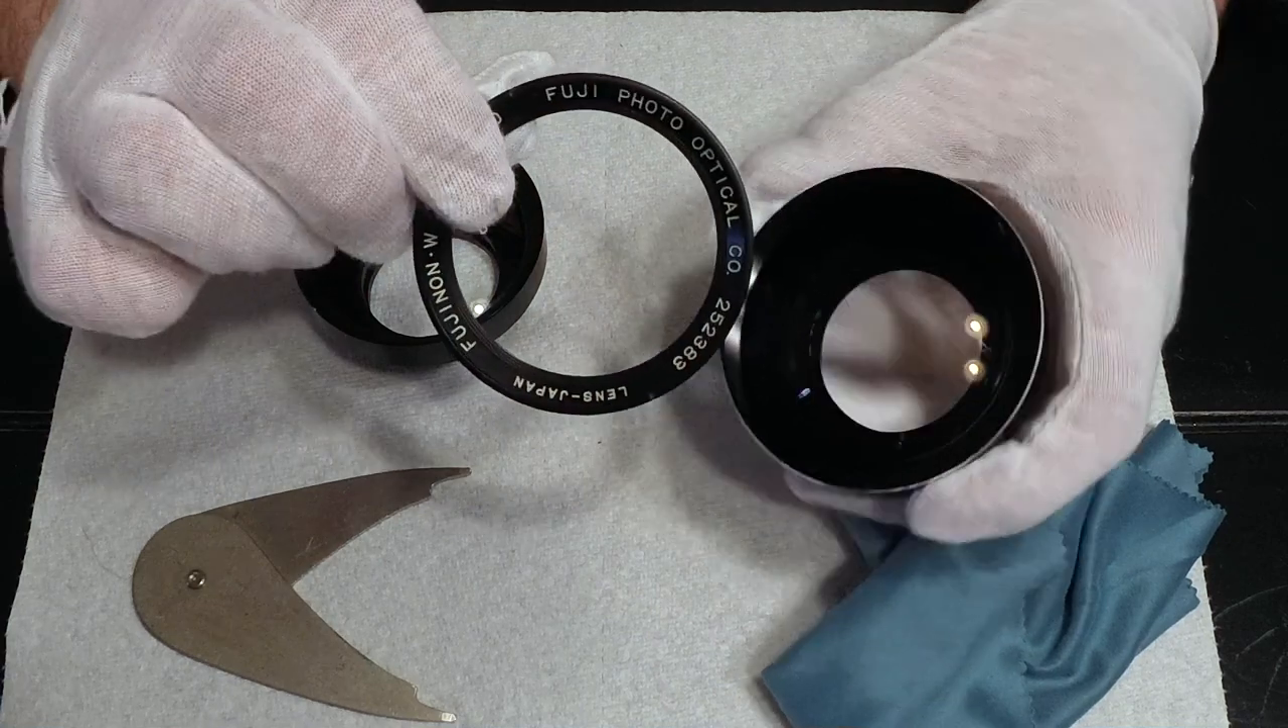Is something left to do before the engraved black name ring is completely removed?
No.